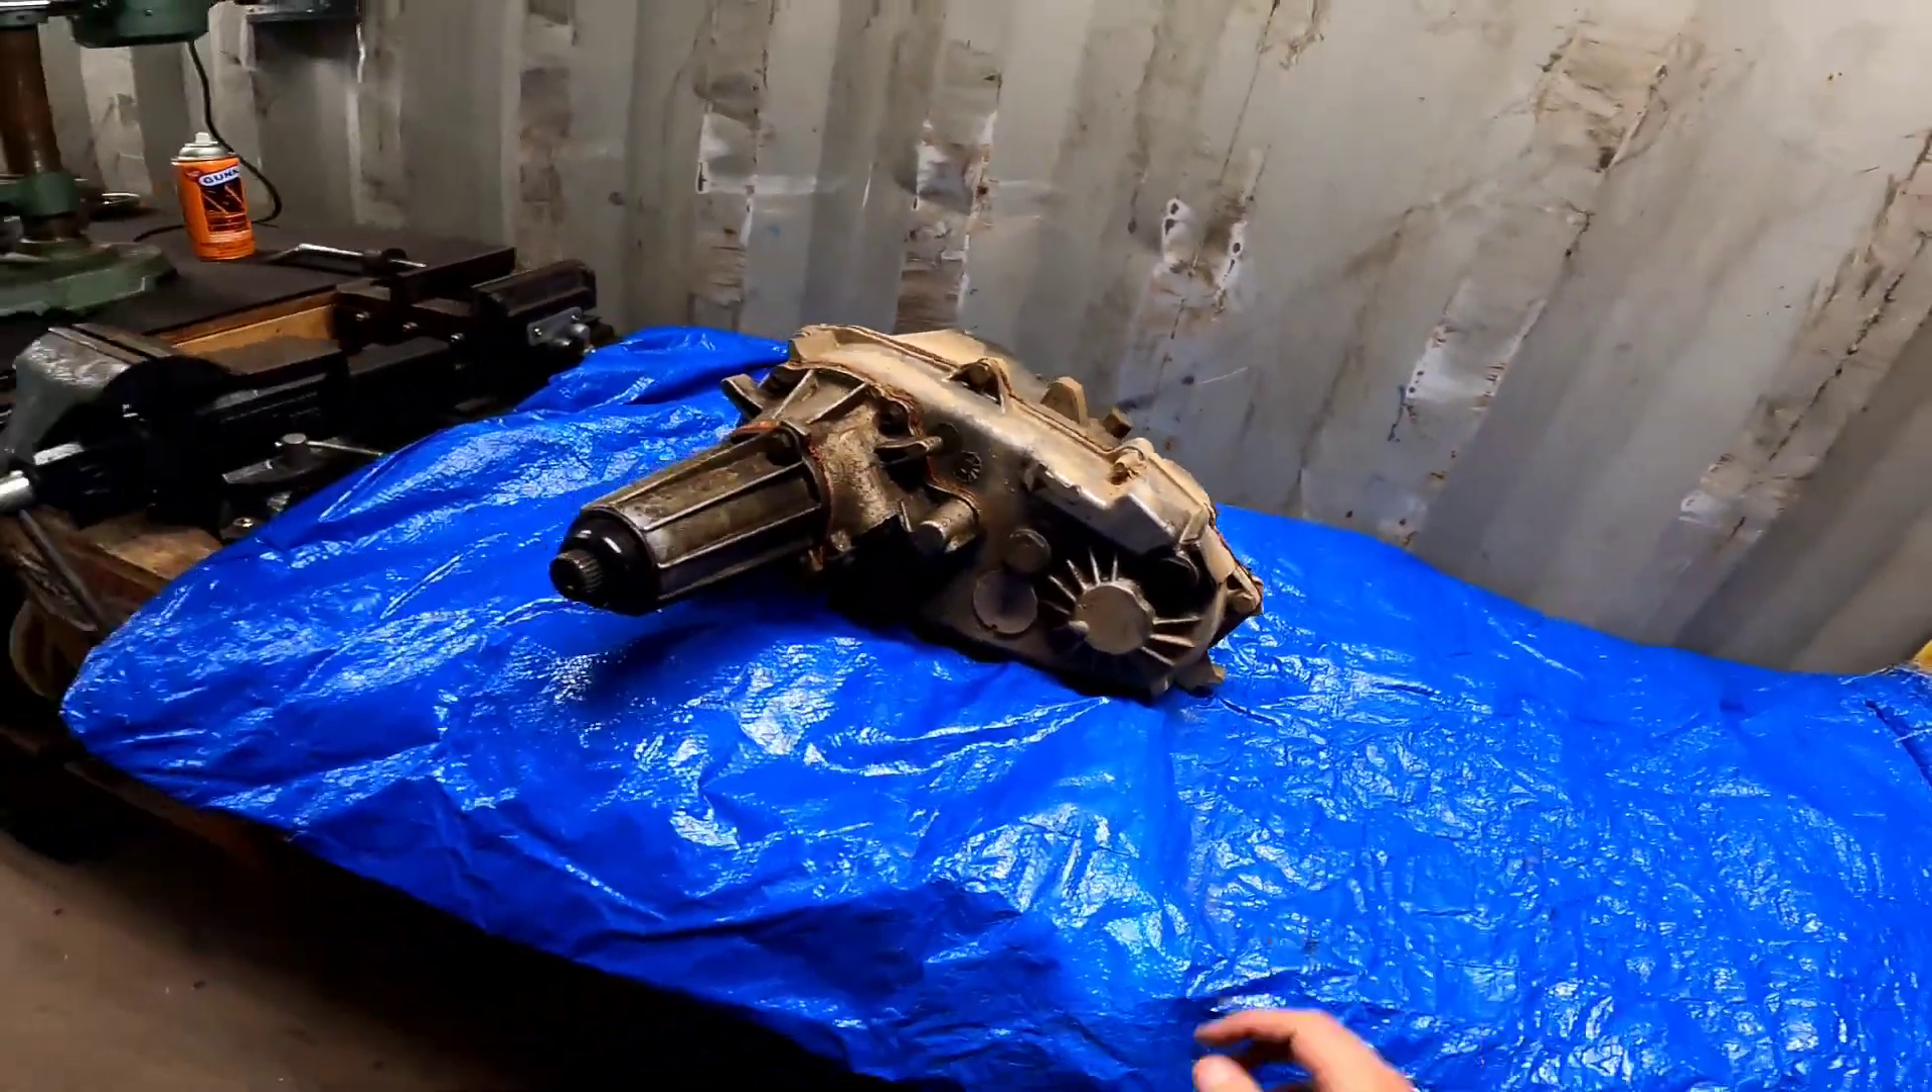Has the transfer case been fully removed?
Yes.